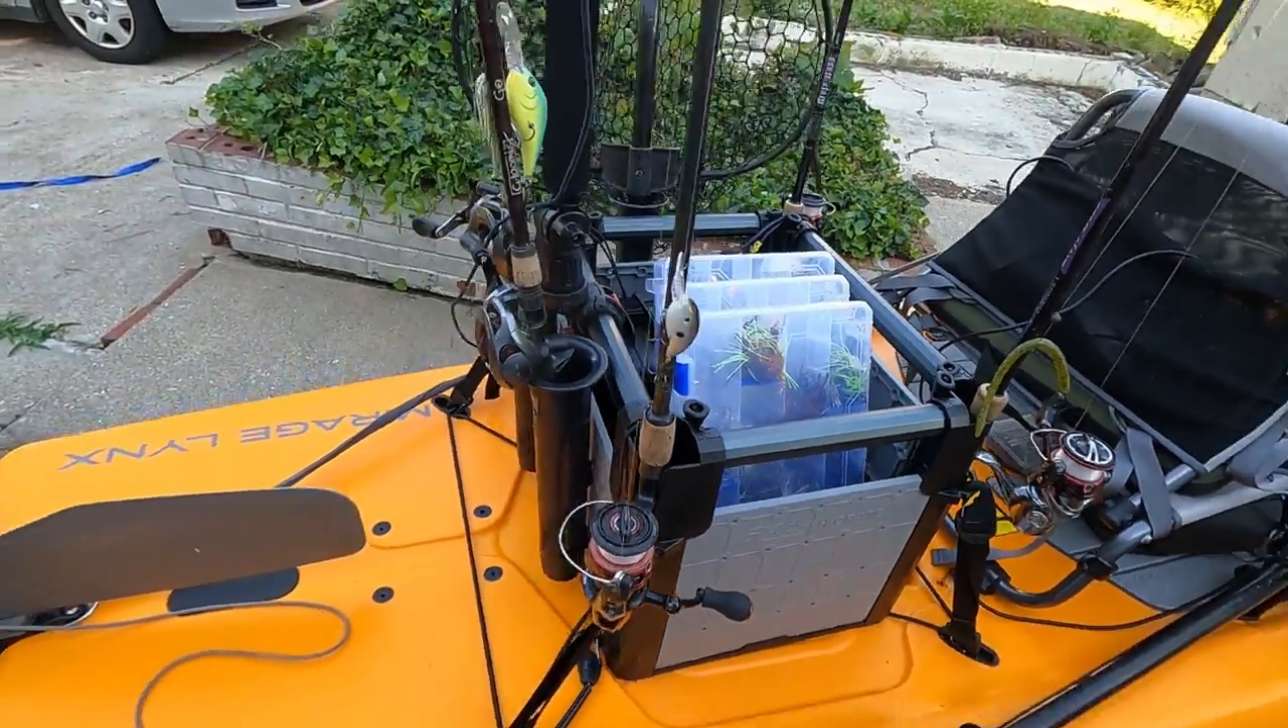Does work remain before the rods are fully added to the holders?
No.